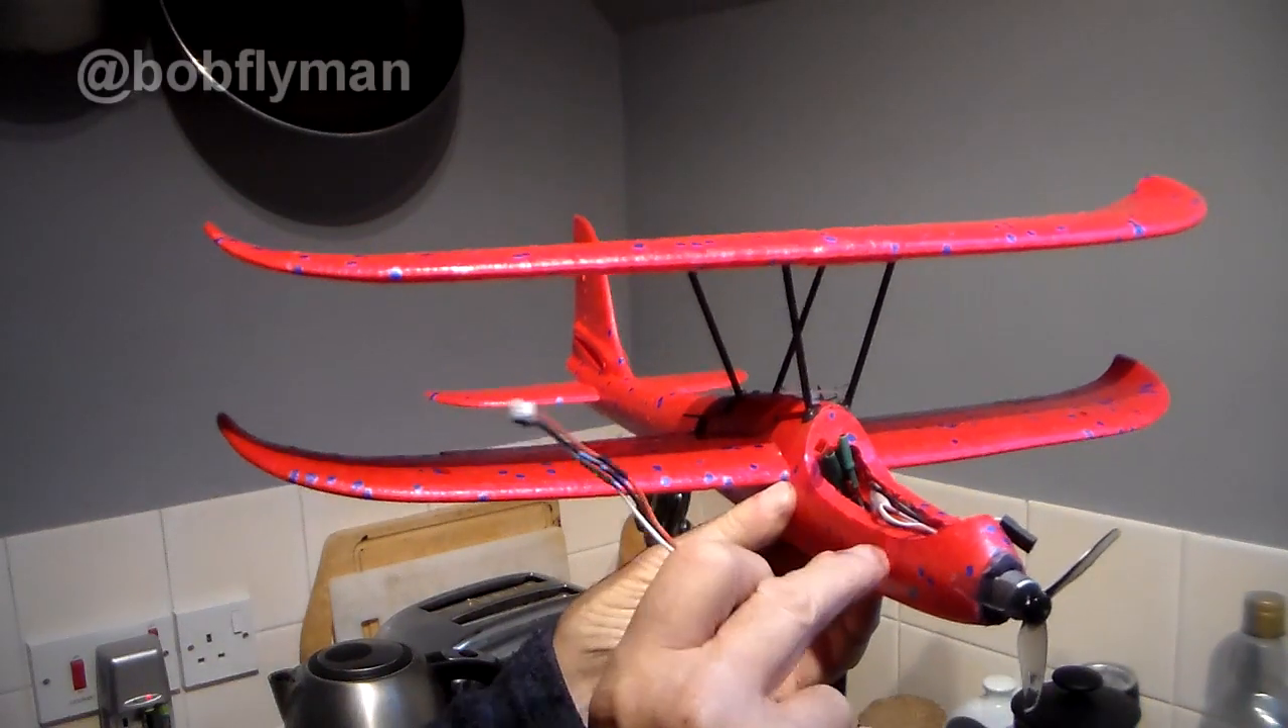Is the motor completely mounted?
Yes.